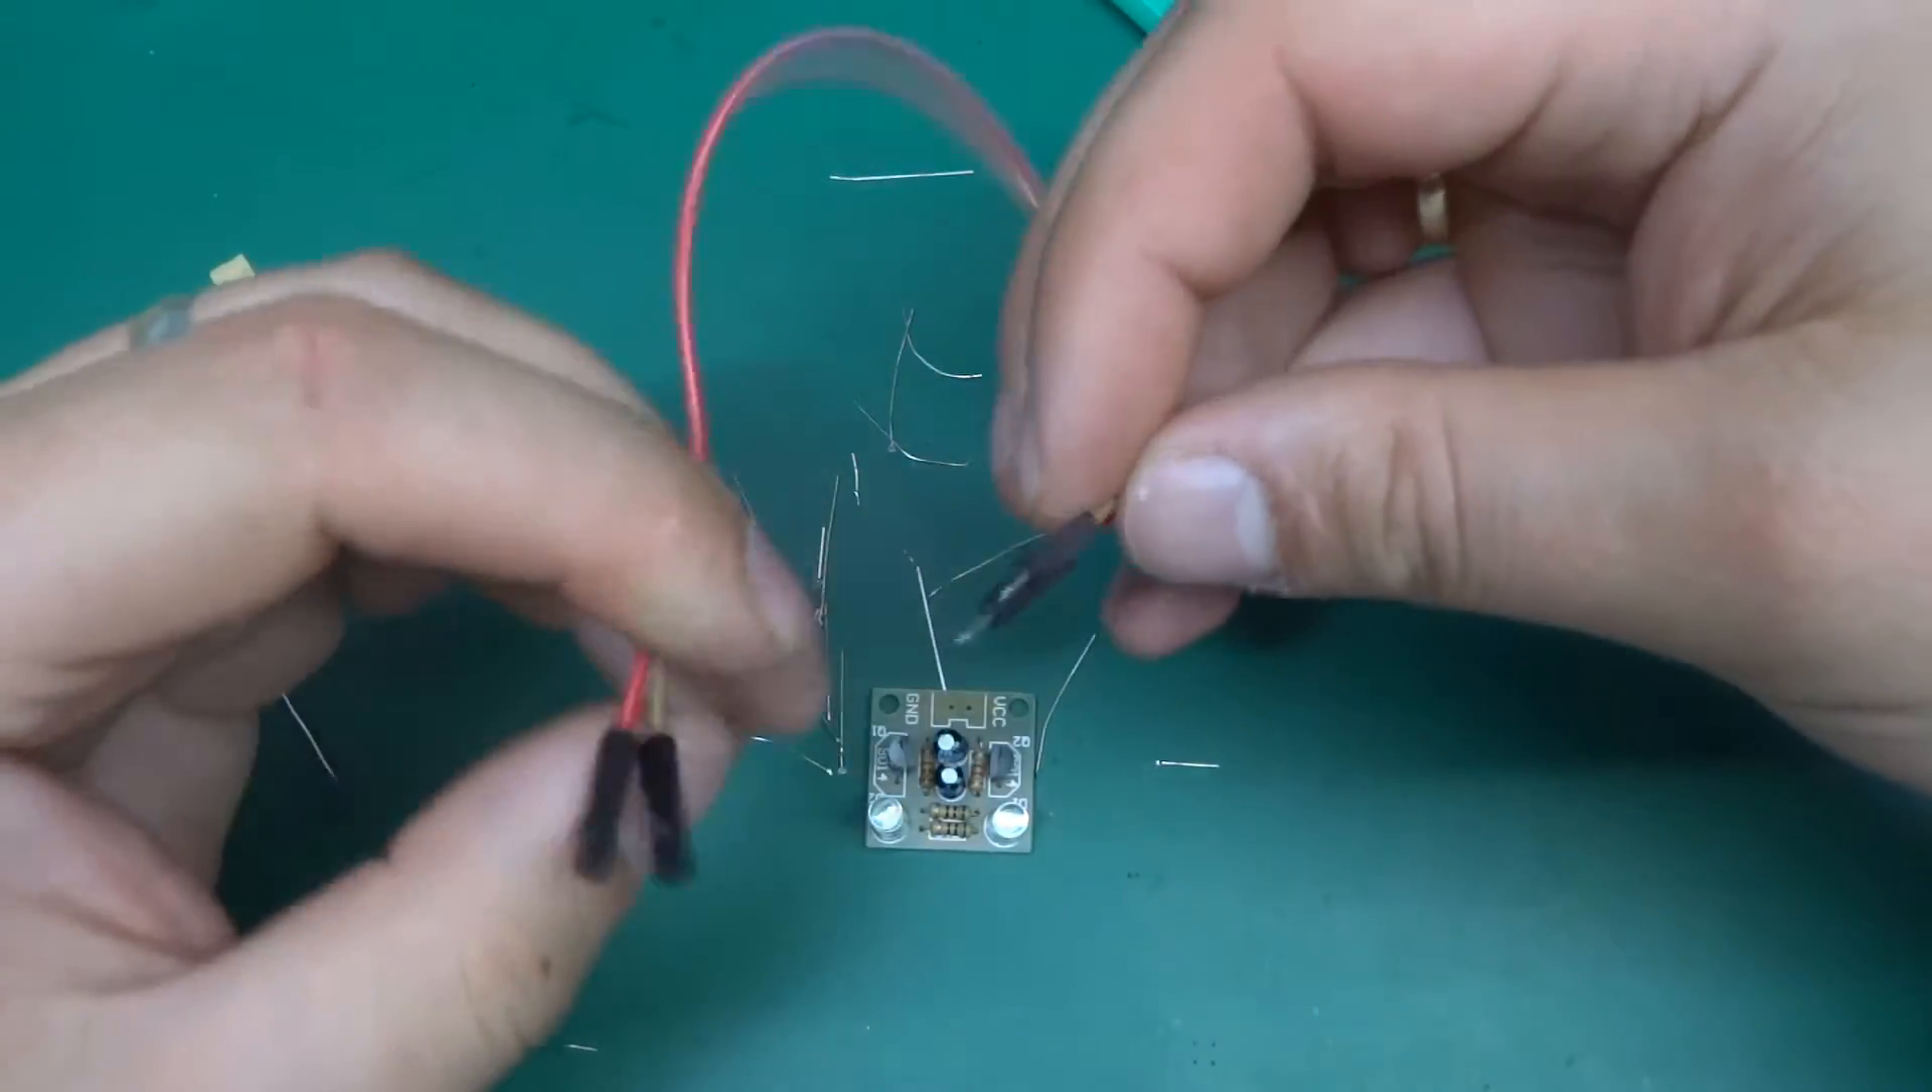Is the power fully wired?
No.